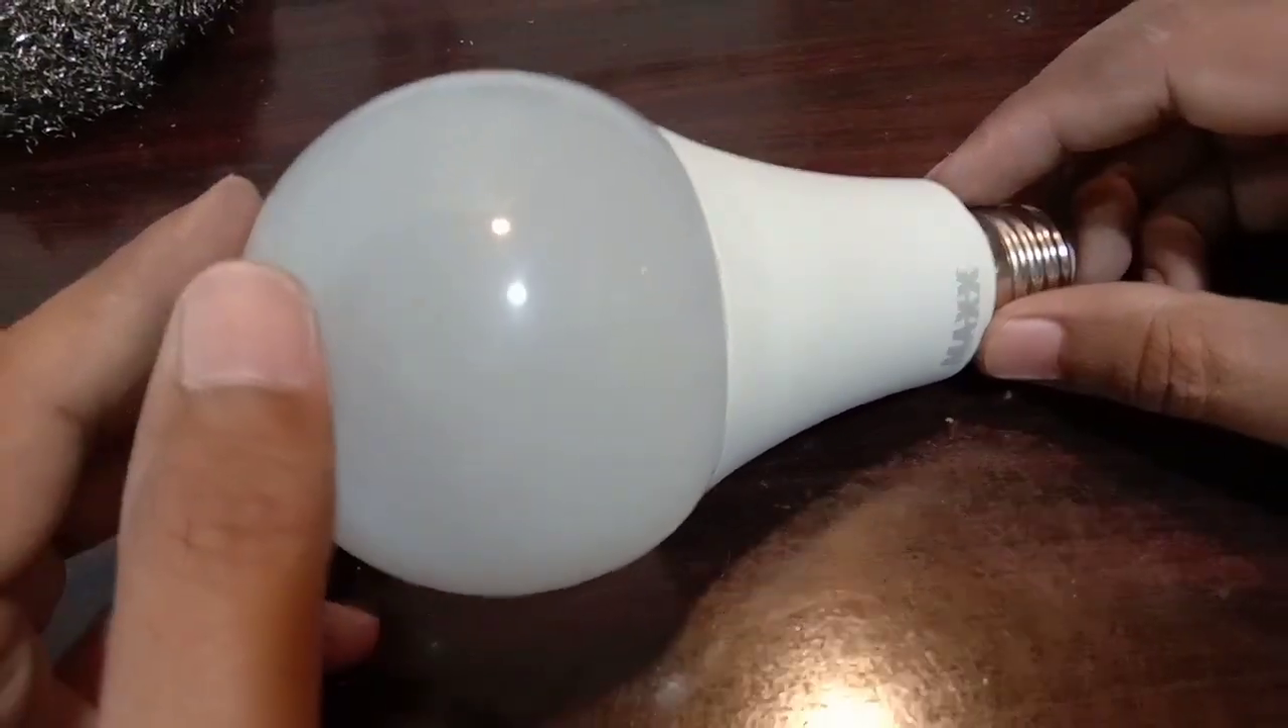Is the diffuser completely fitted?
Yes.